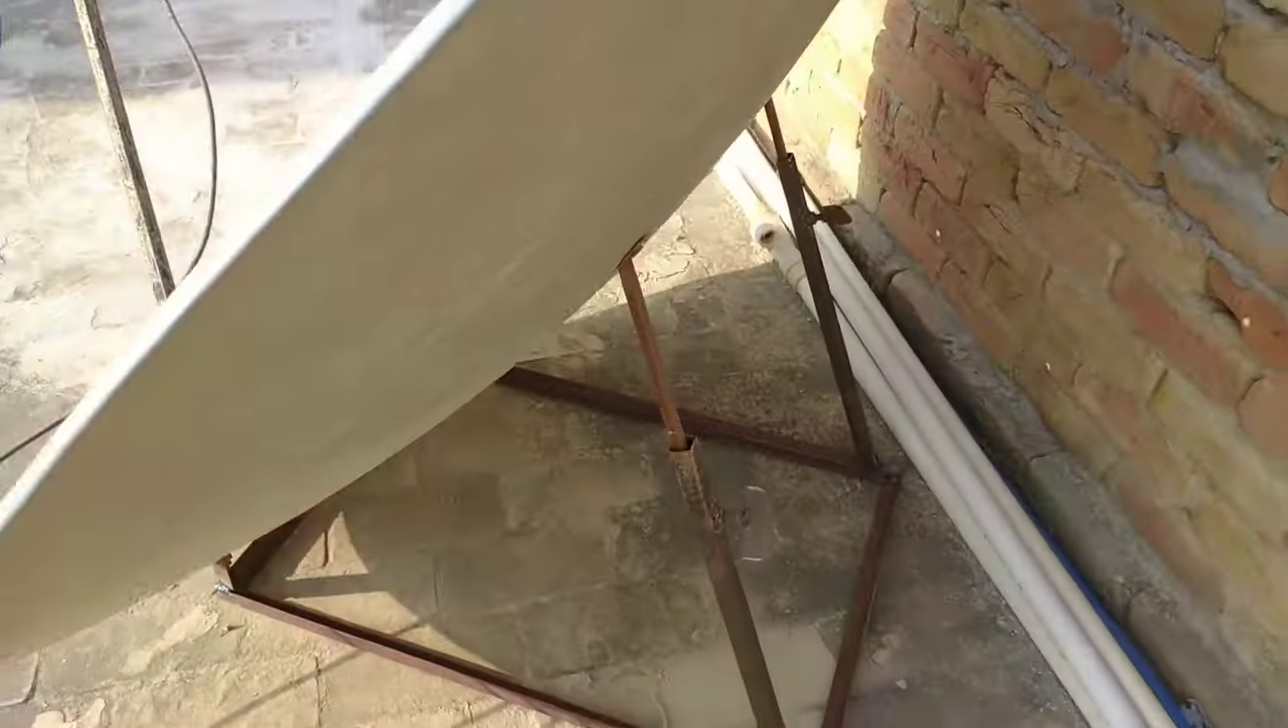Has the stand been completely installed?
Yes.